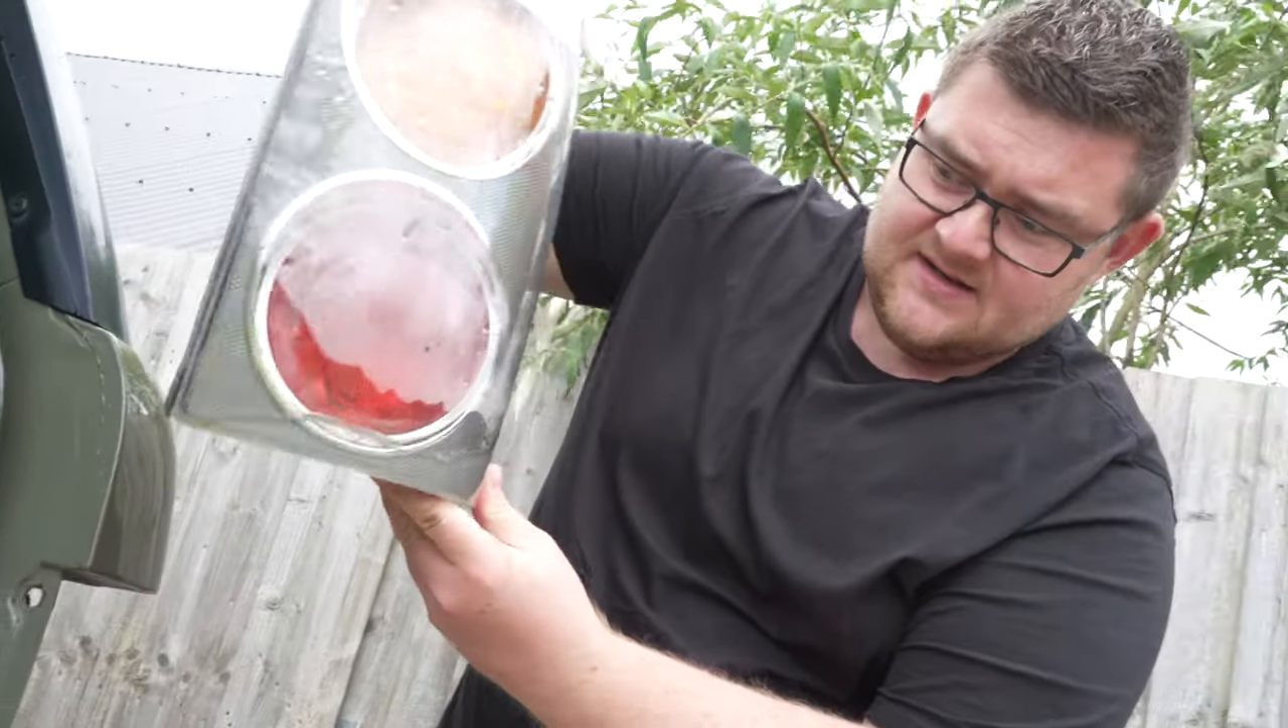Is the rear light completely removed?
Yes.